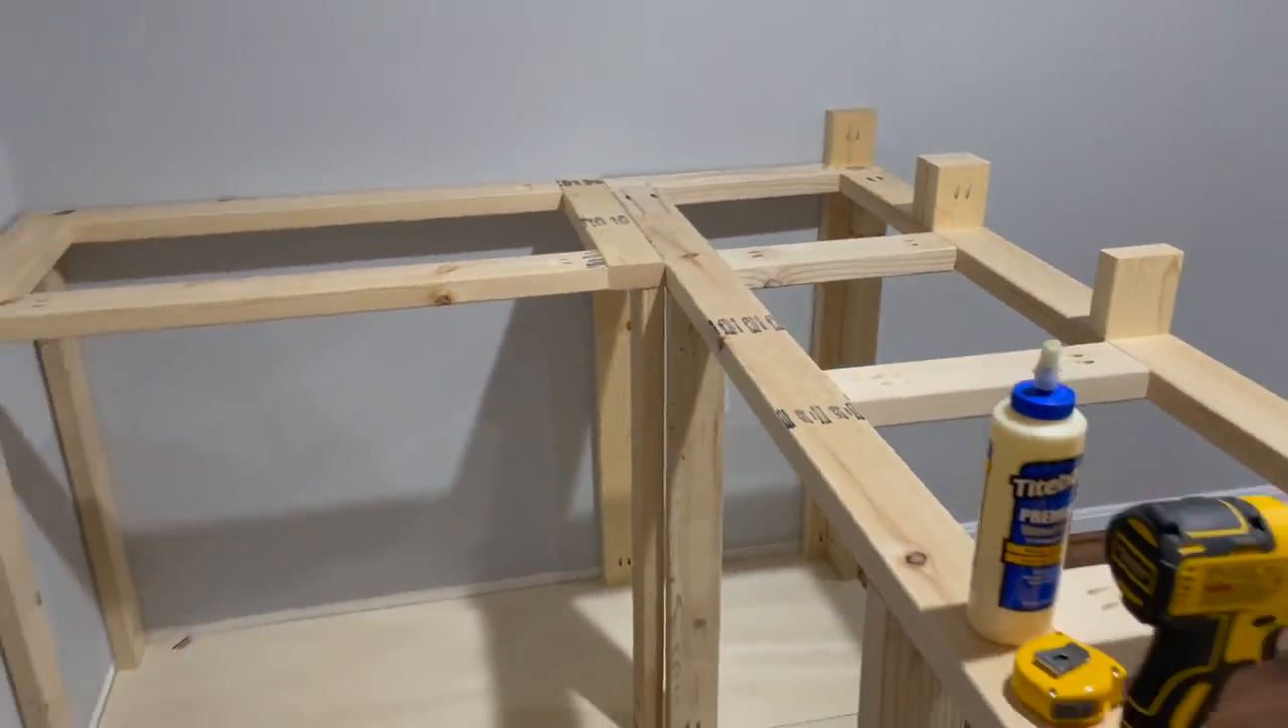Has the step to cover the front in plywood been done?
No.